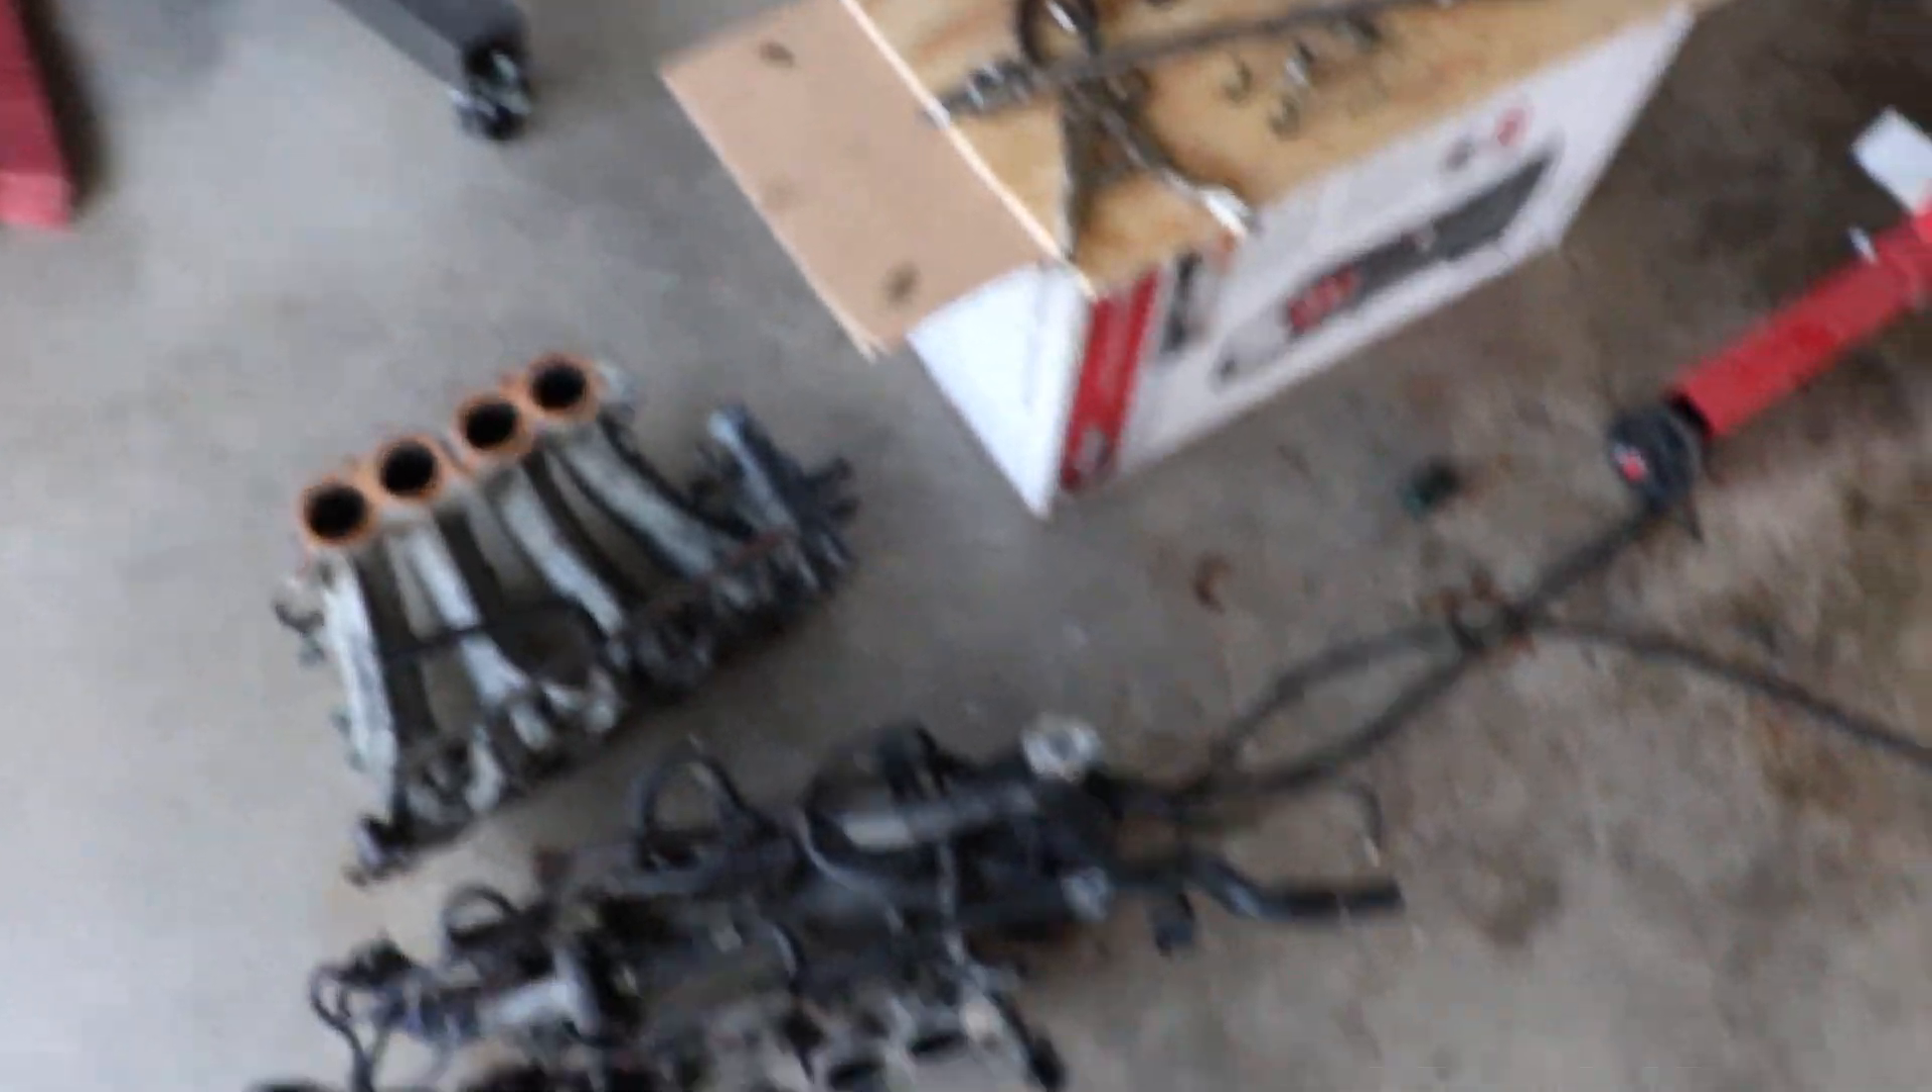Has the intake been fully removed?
Yes.